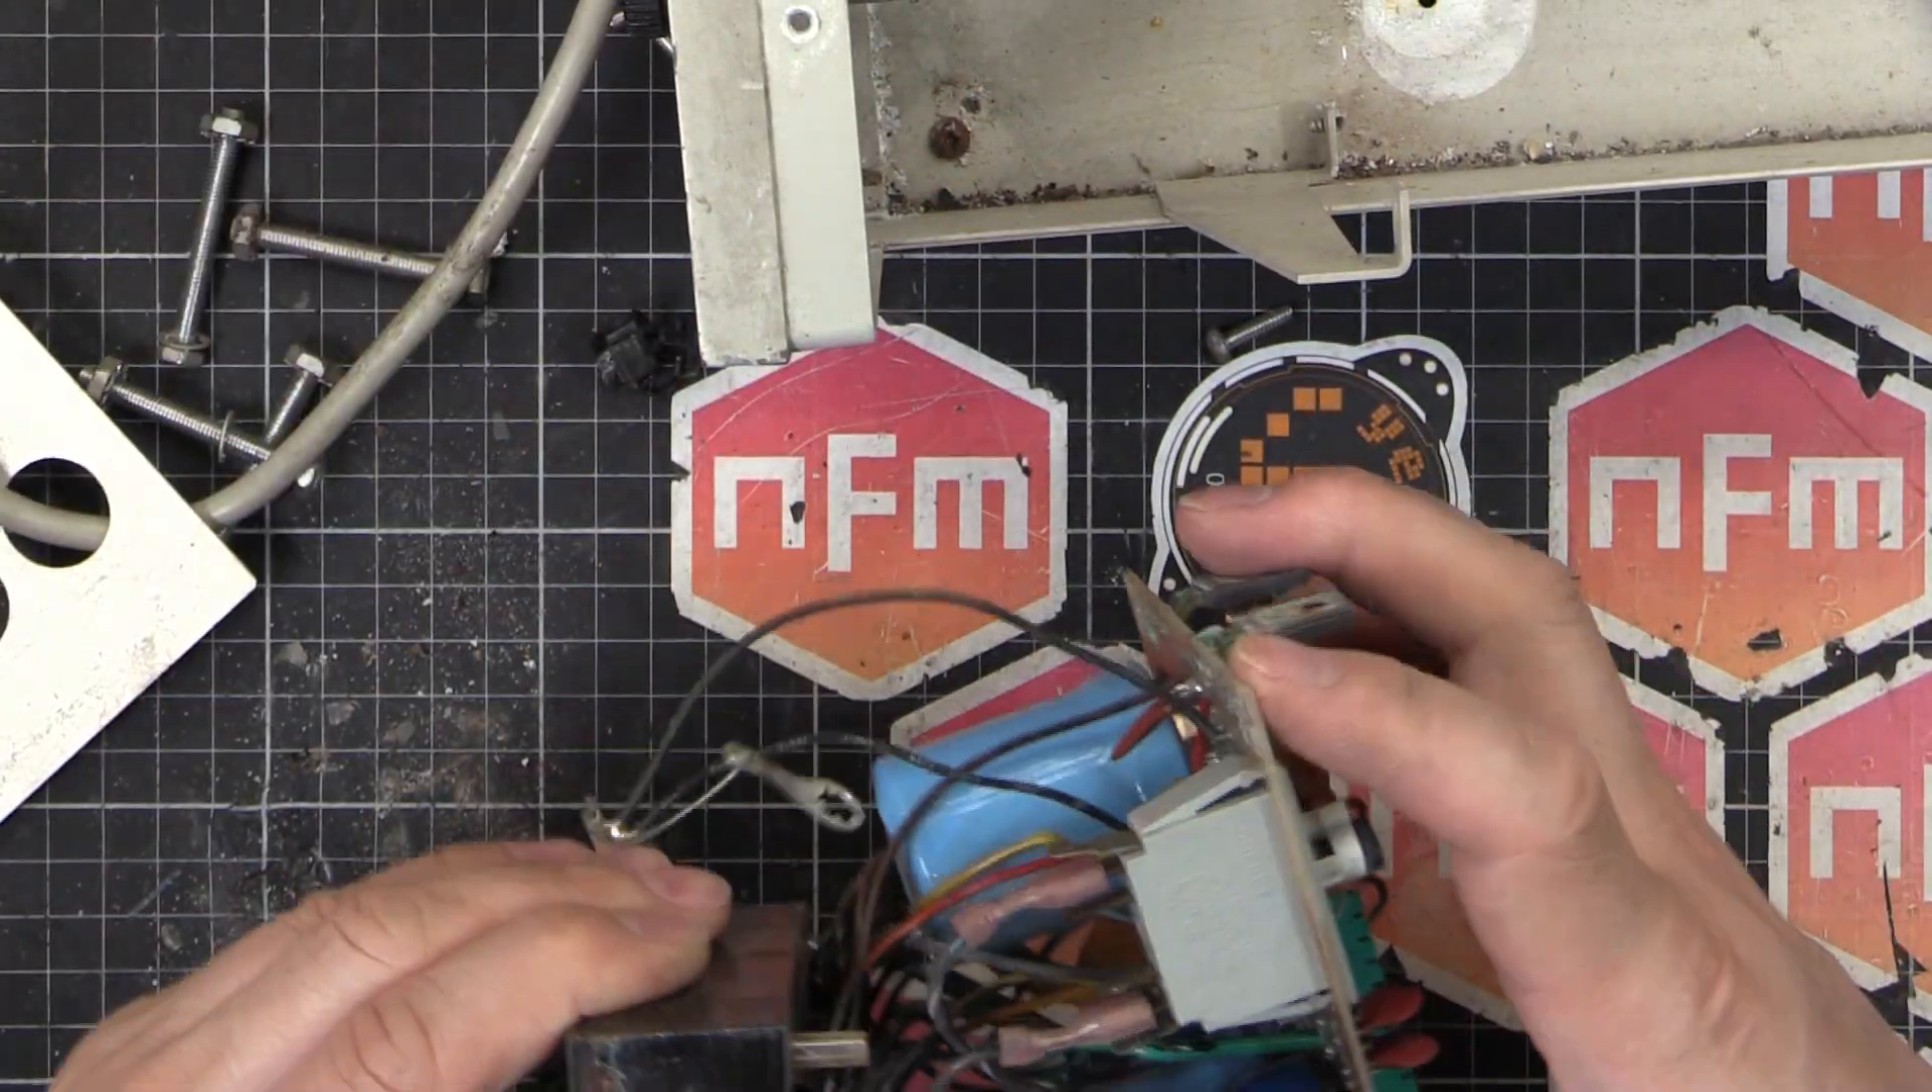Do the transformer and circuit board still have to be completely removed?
No.